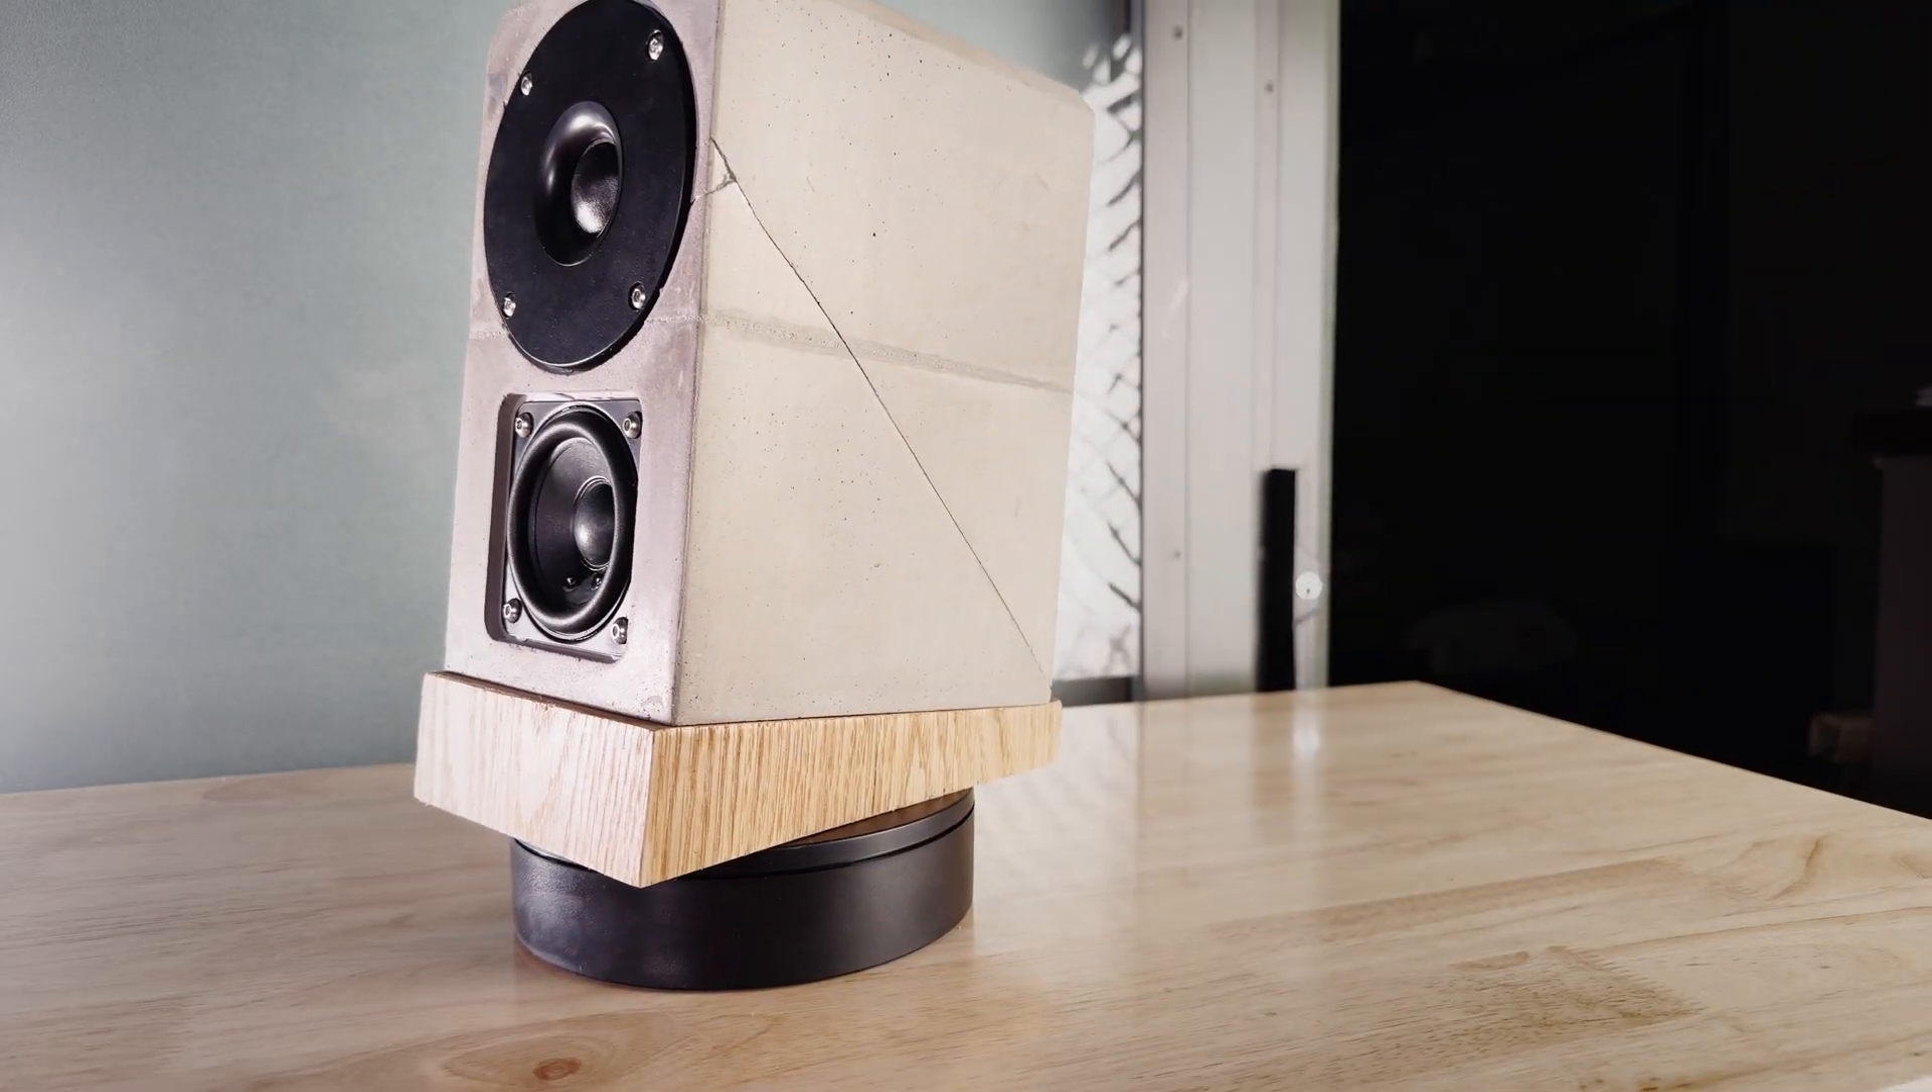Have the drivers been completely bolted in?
Yes.